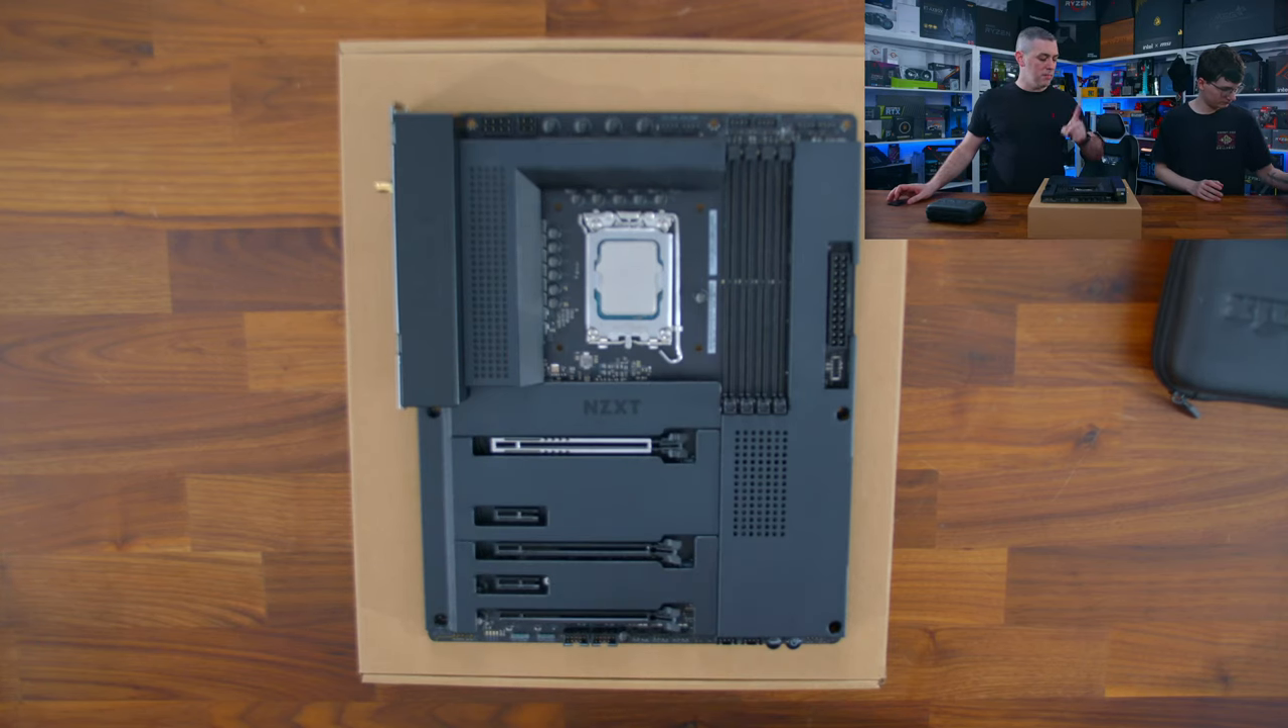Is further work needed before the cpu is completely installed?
No.